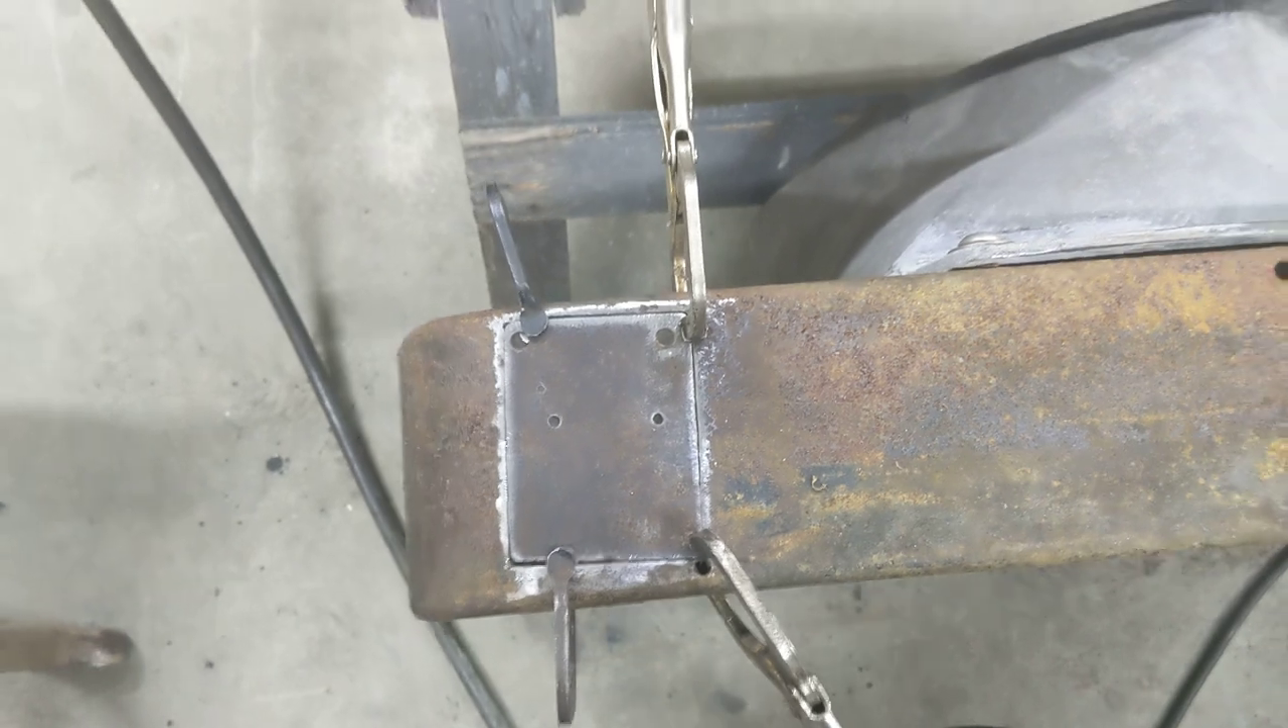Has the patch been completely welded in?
No.